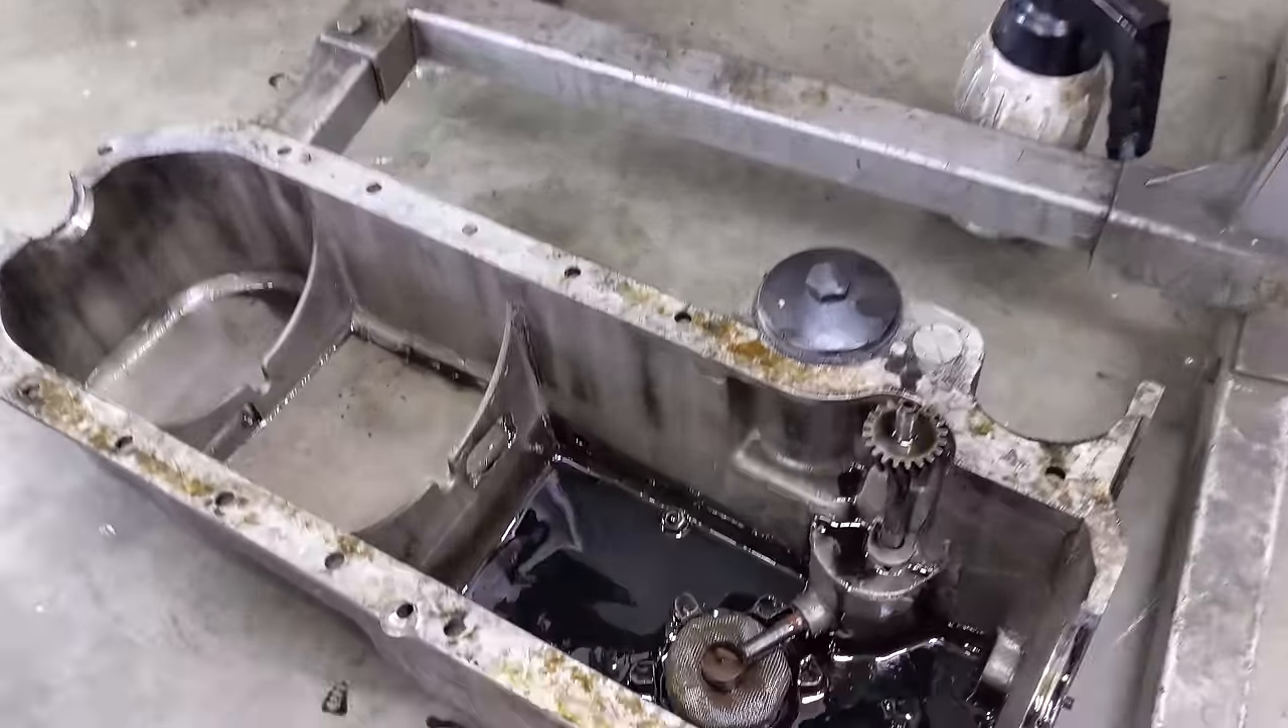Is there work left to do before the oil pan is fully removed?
No.